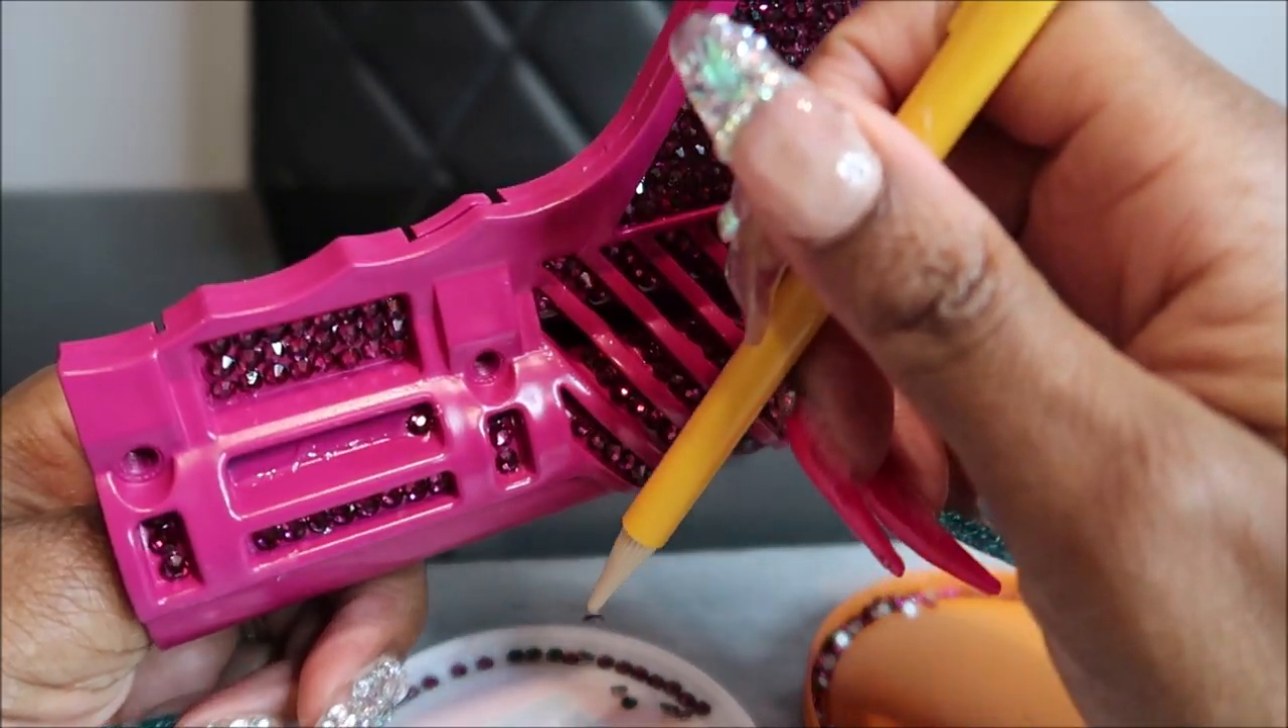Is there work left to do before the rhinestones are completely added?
Yes.